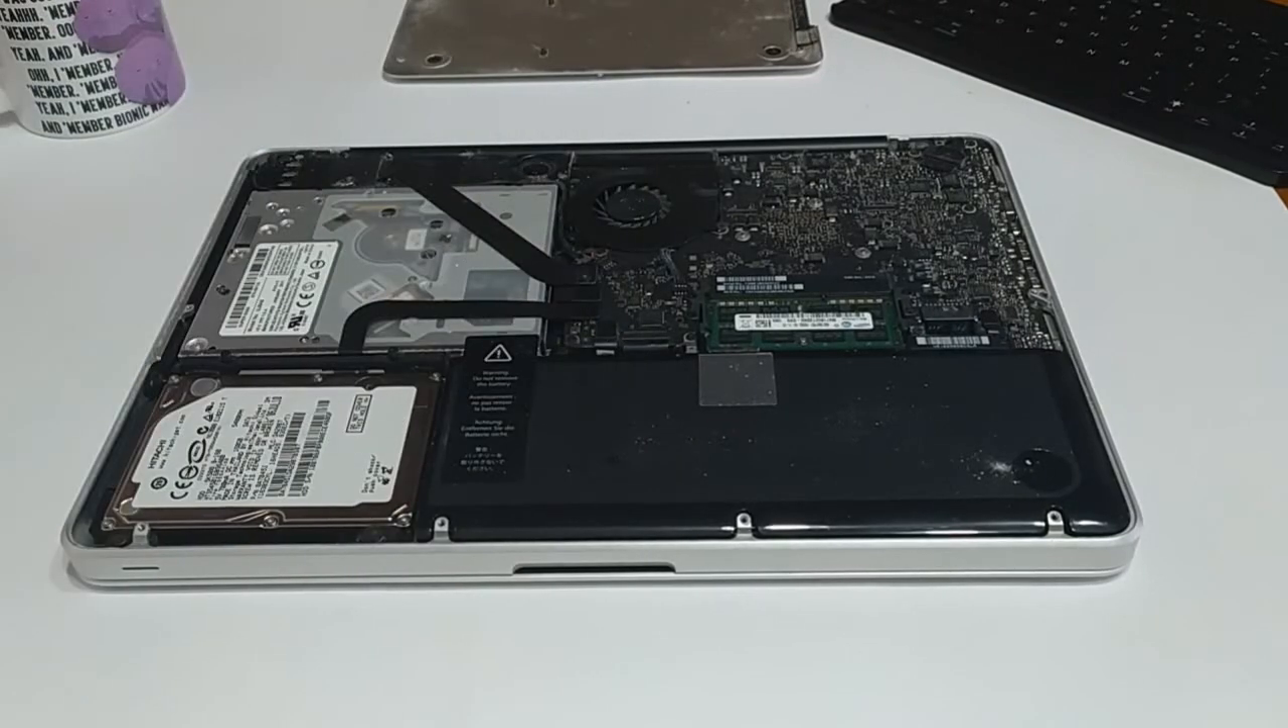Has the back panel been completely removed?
Yes.